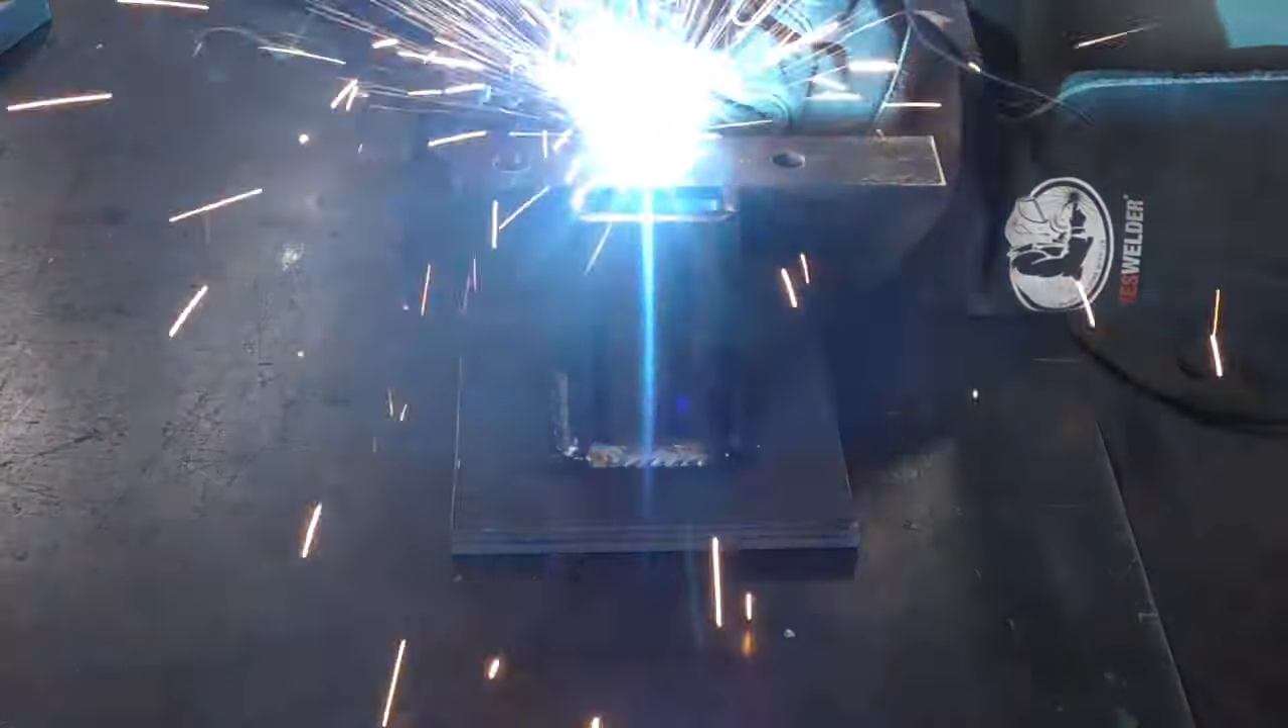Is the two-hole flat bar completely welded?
No.